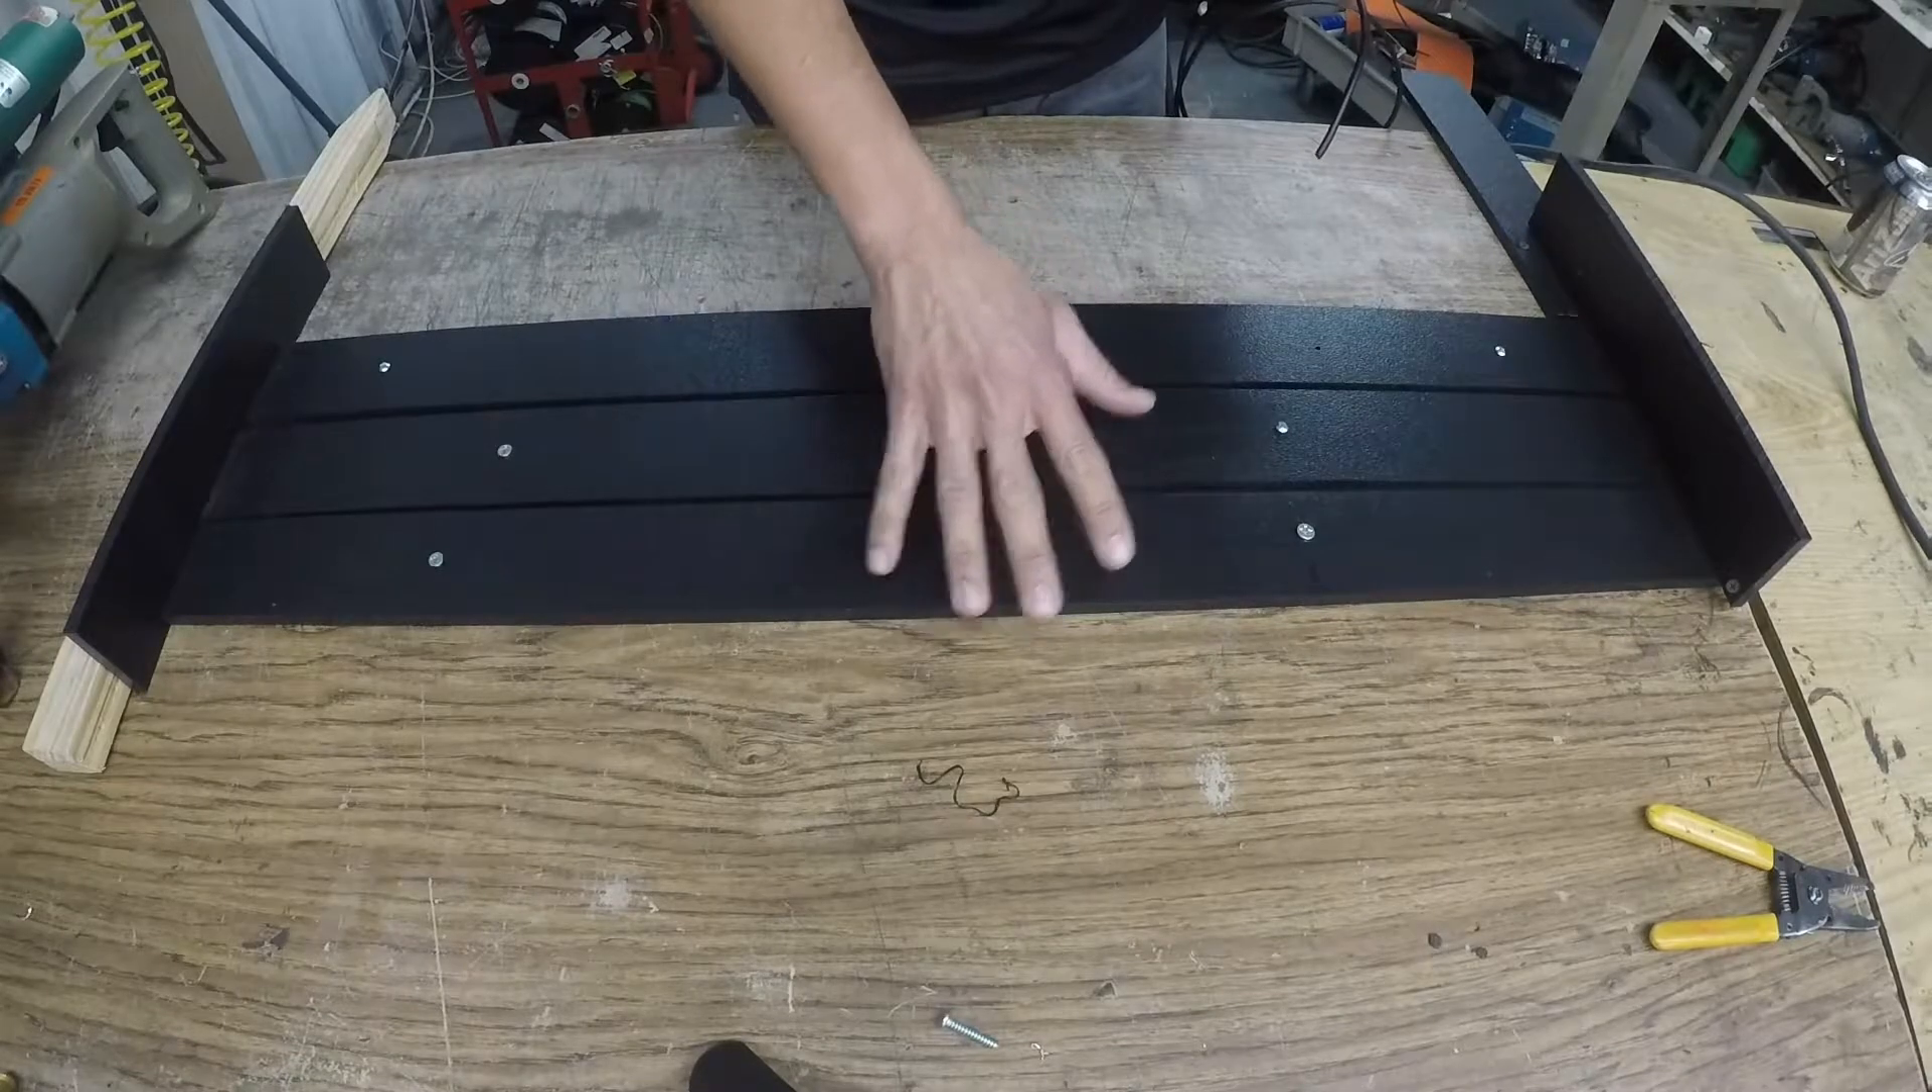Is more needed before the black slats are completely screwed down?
No.